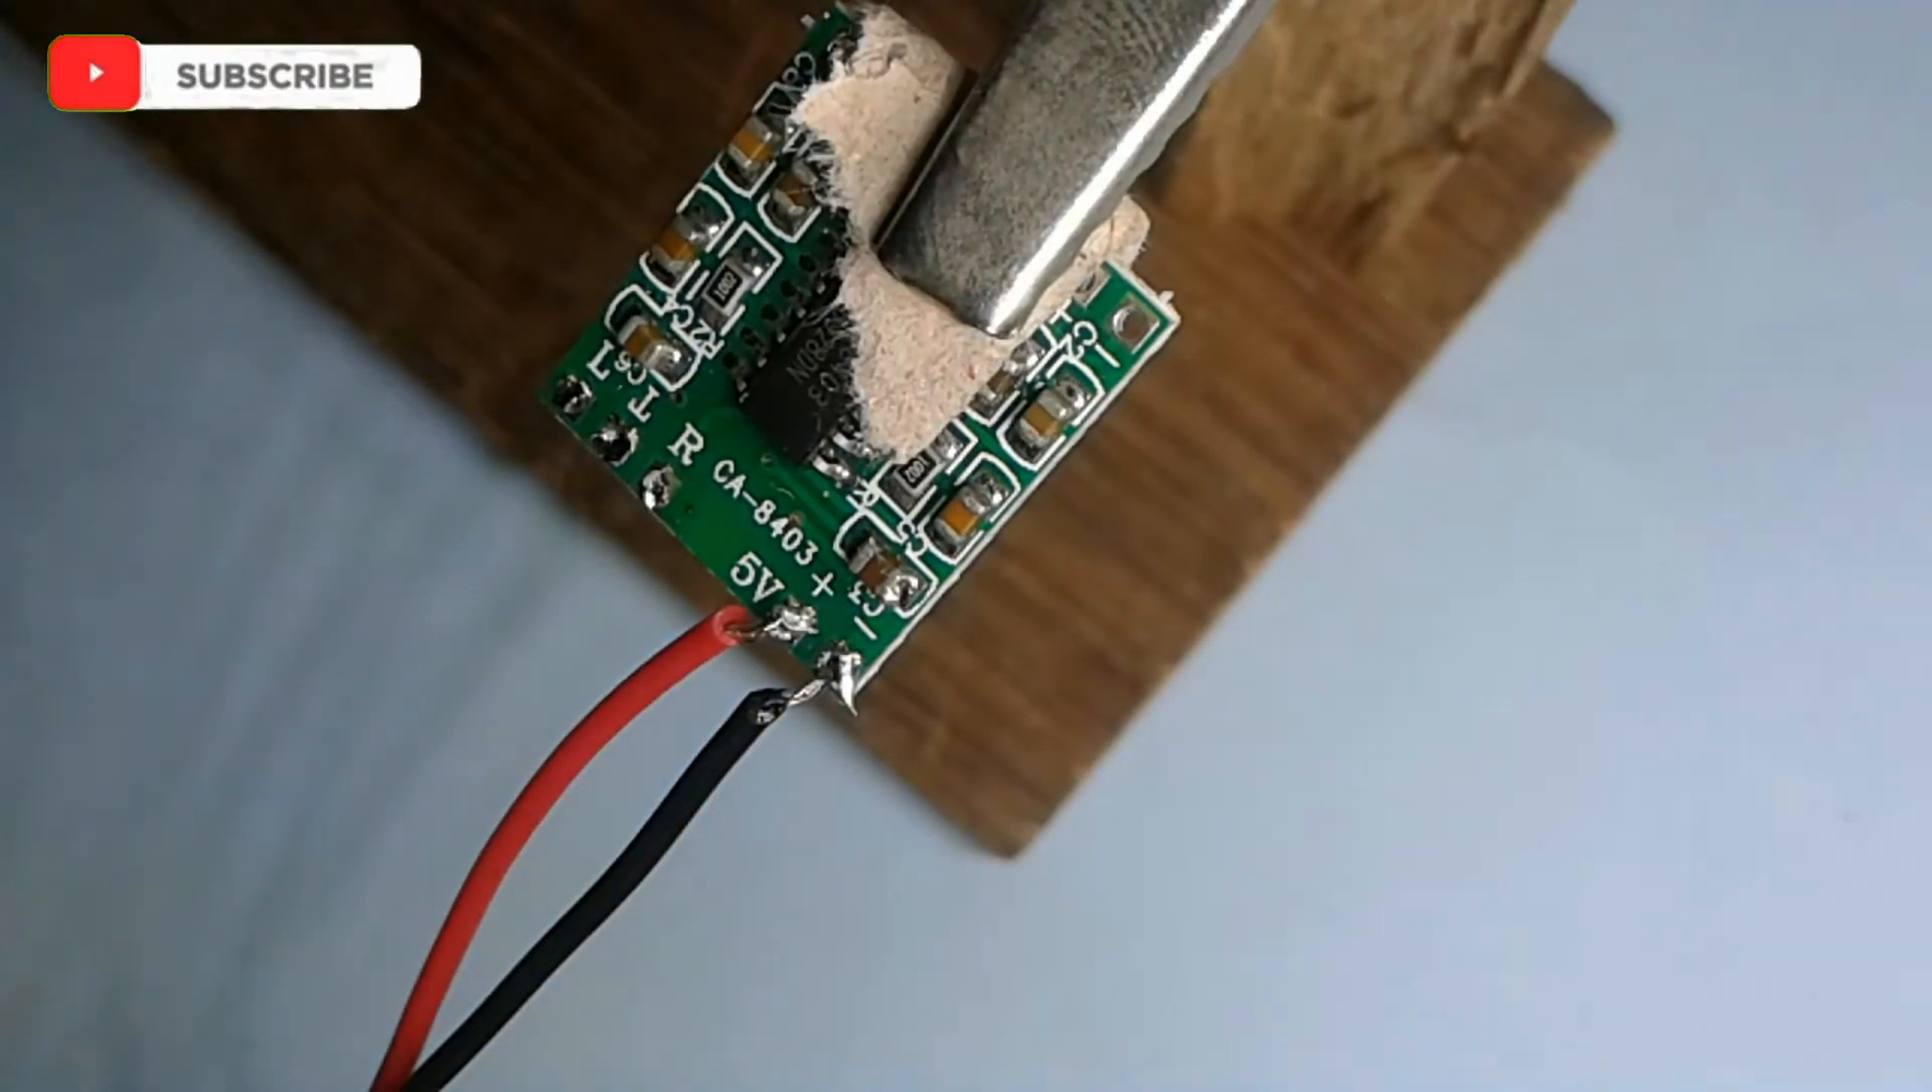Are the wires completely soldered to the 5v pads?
Yes.